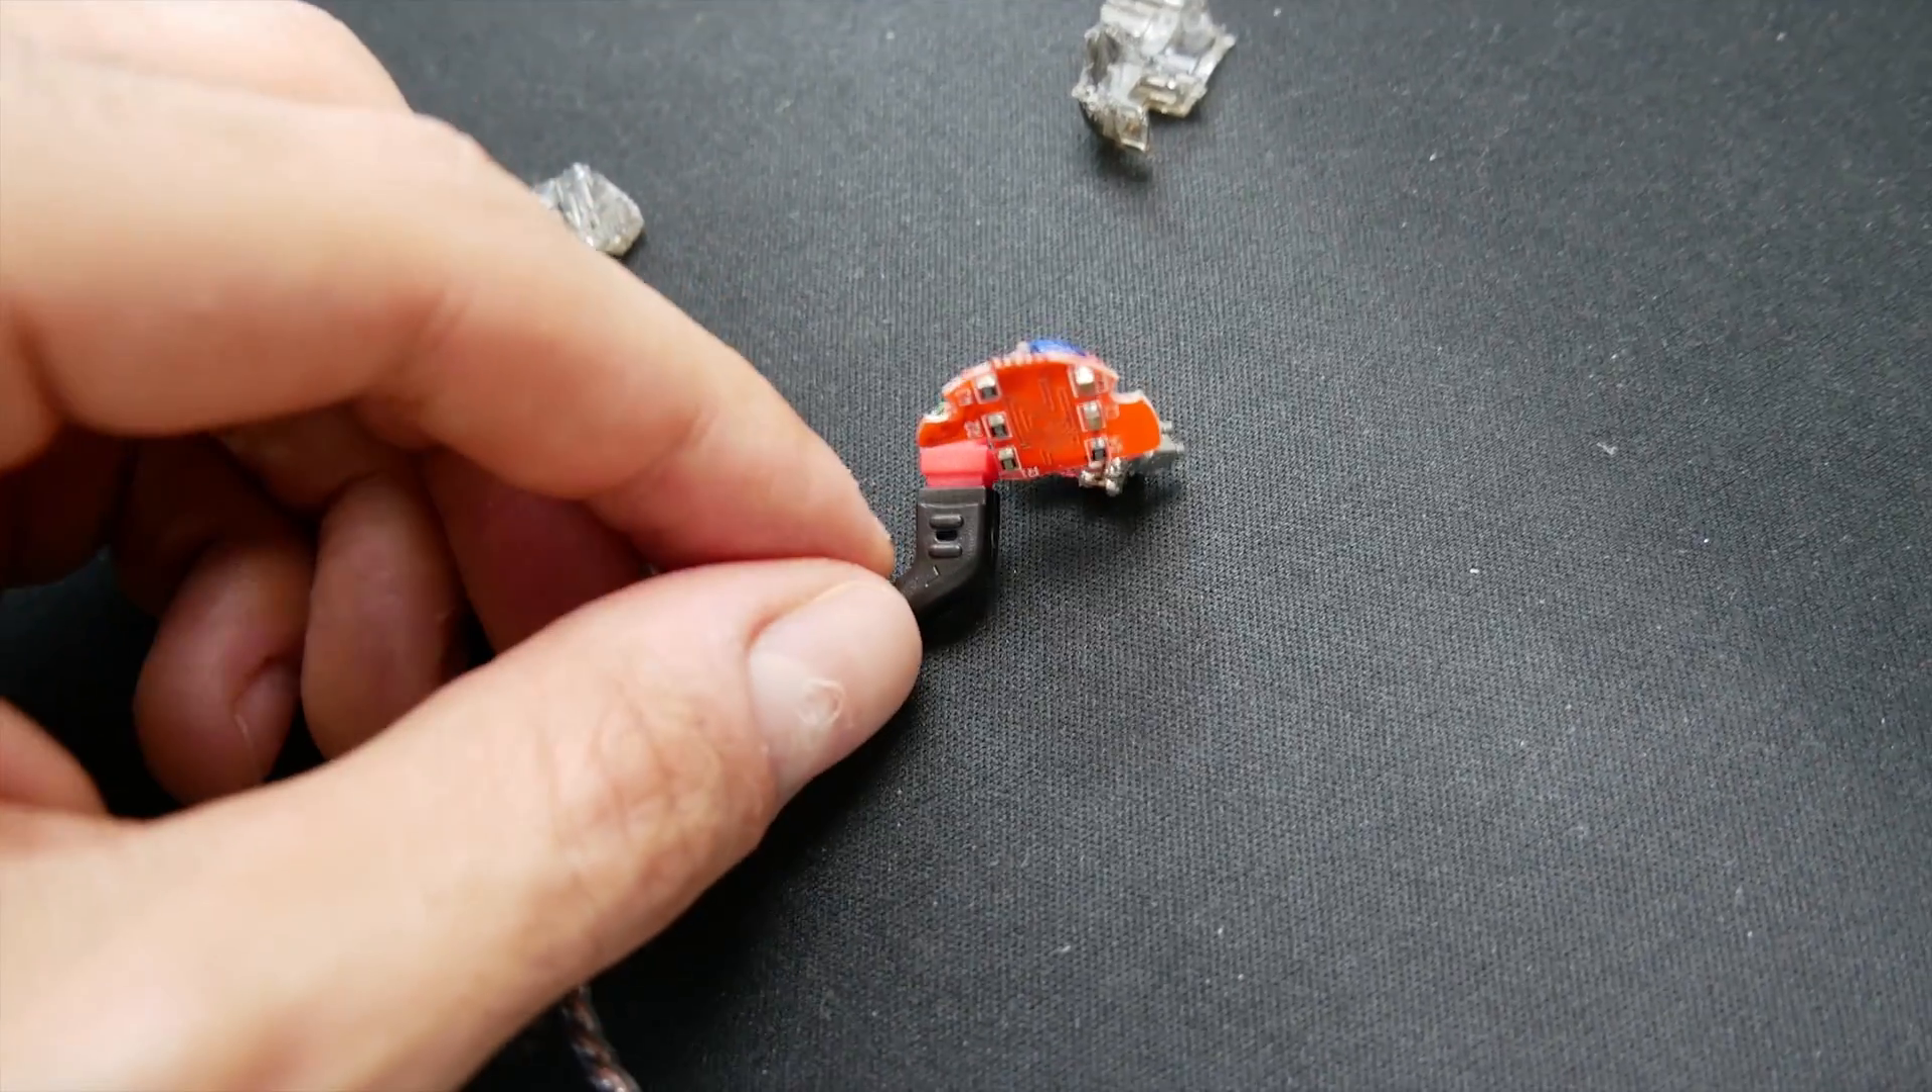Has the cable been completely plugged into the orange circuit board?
Yes.